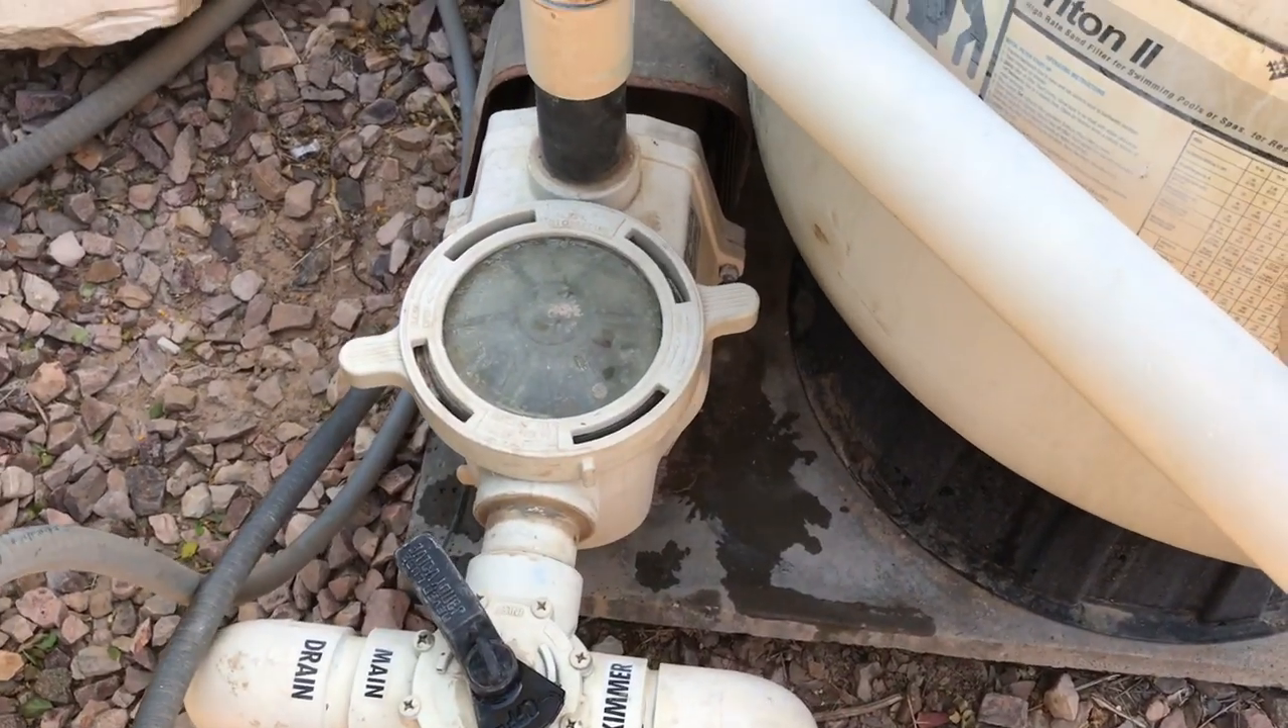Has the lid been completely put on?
Yes.